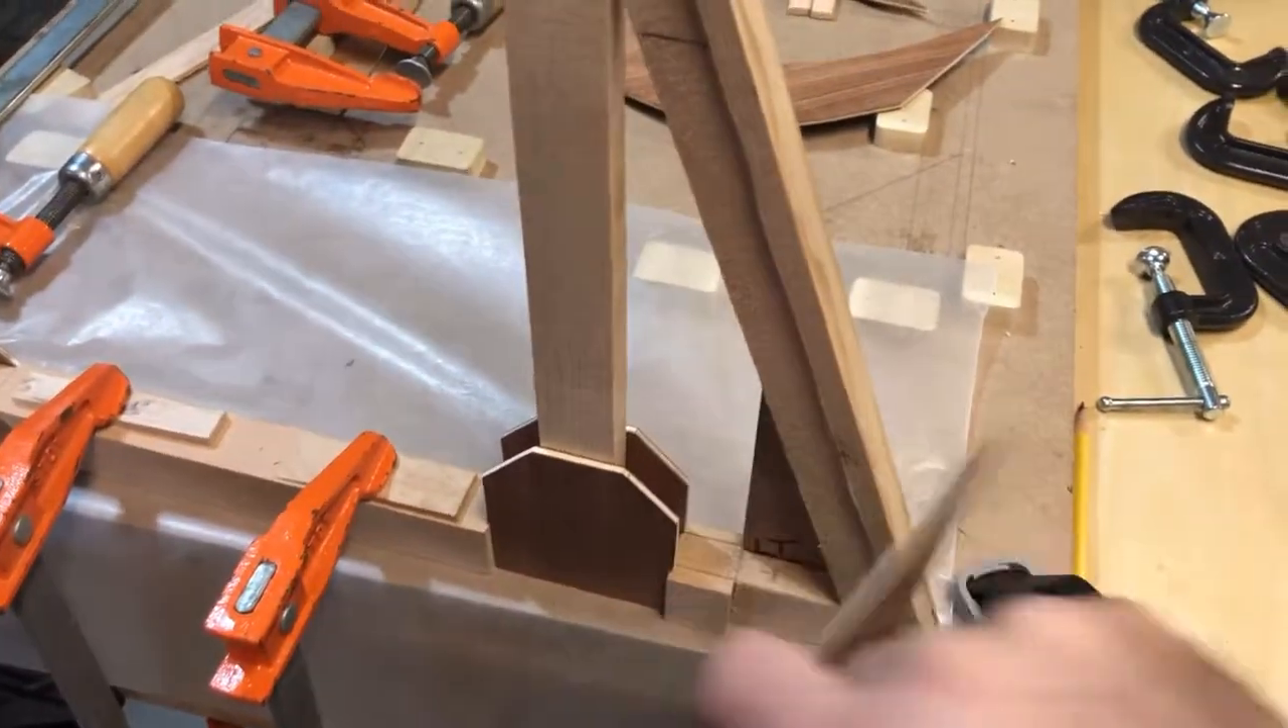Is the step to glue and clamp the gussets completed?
No.